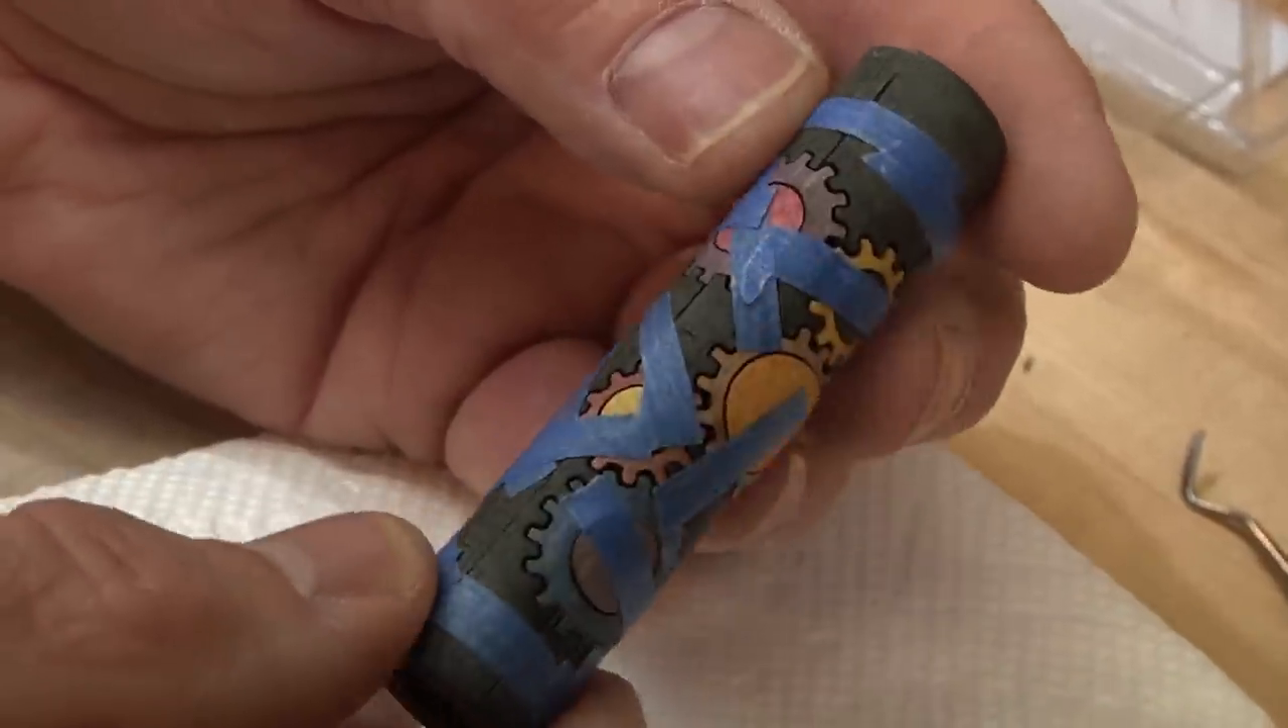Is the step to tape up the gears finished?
Yes.